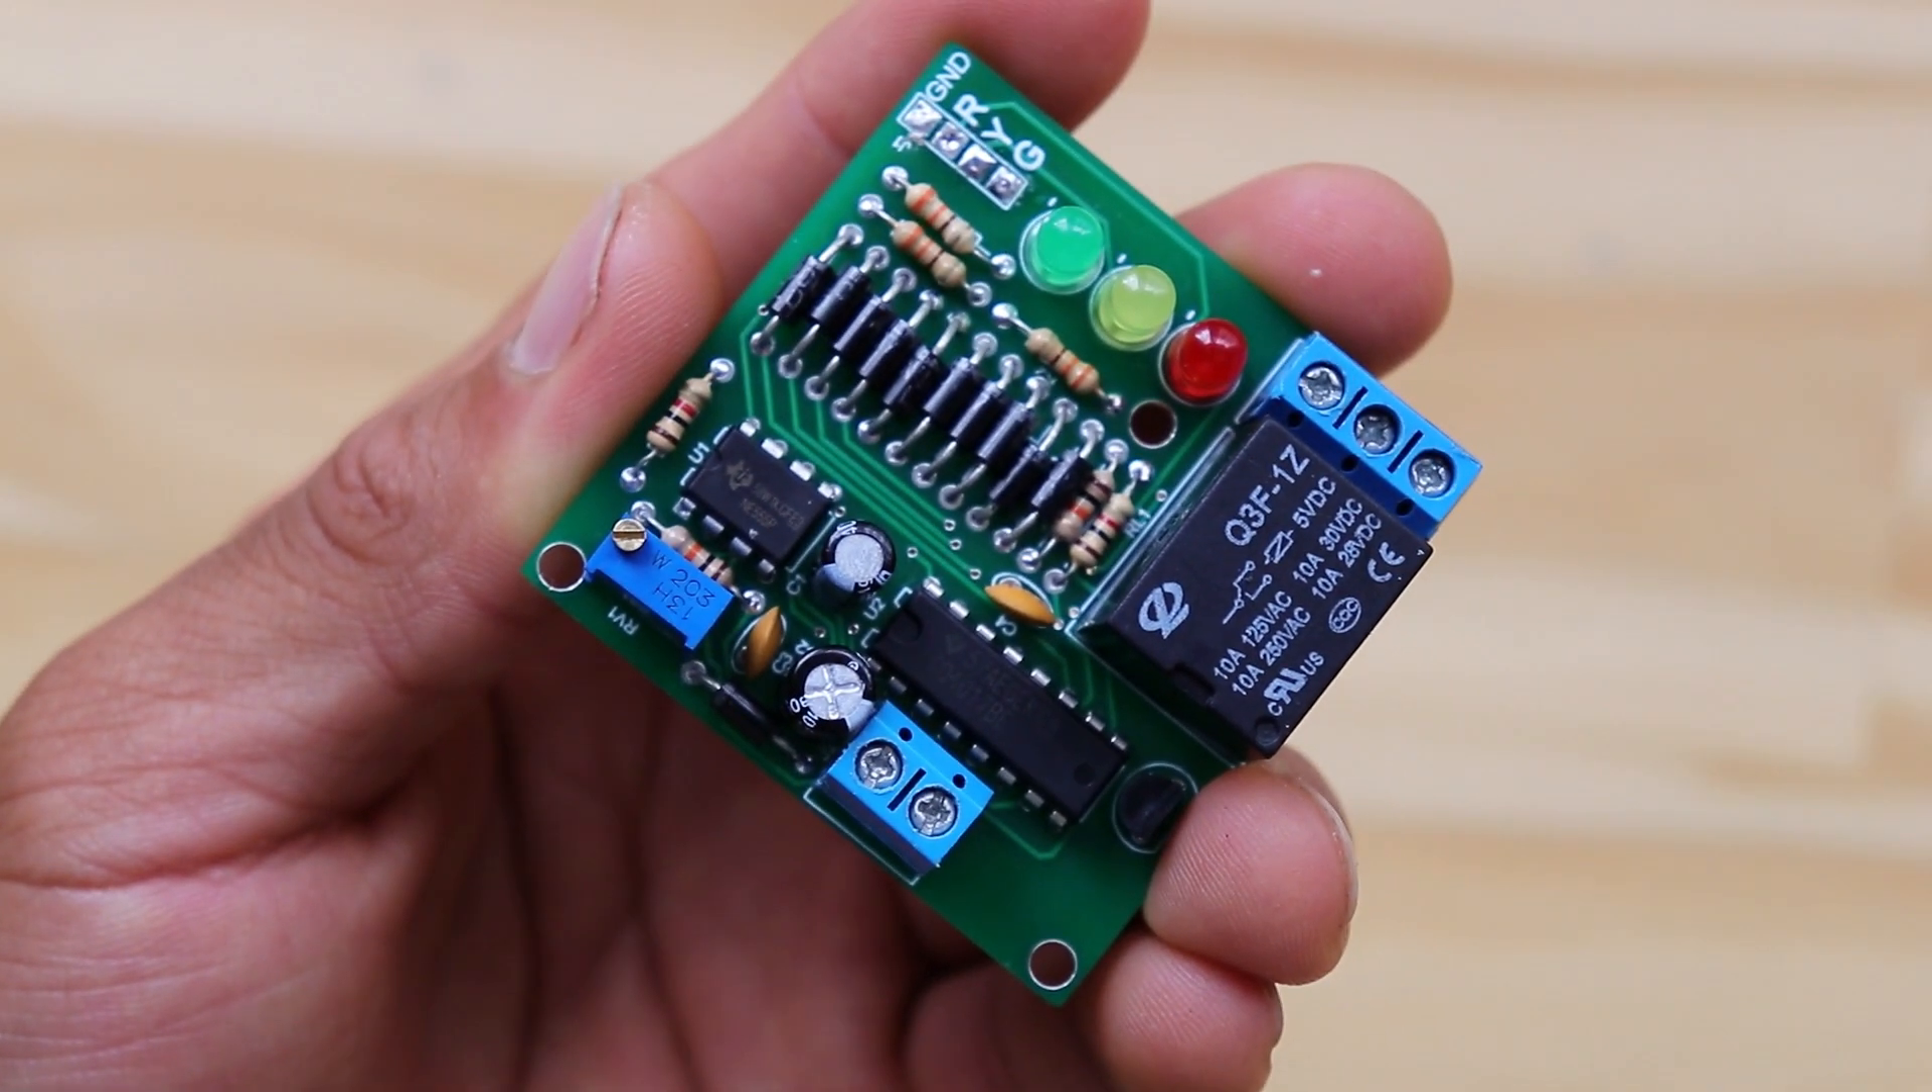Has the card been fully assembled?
Yes.